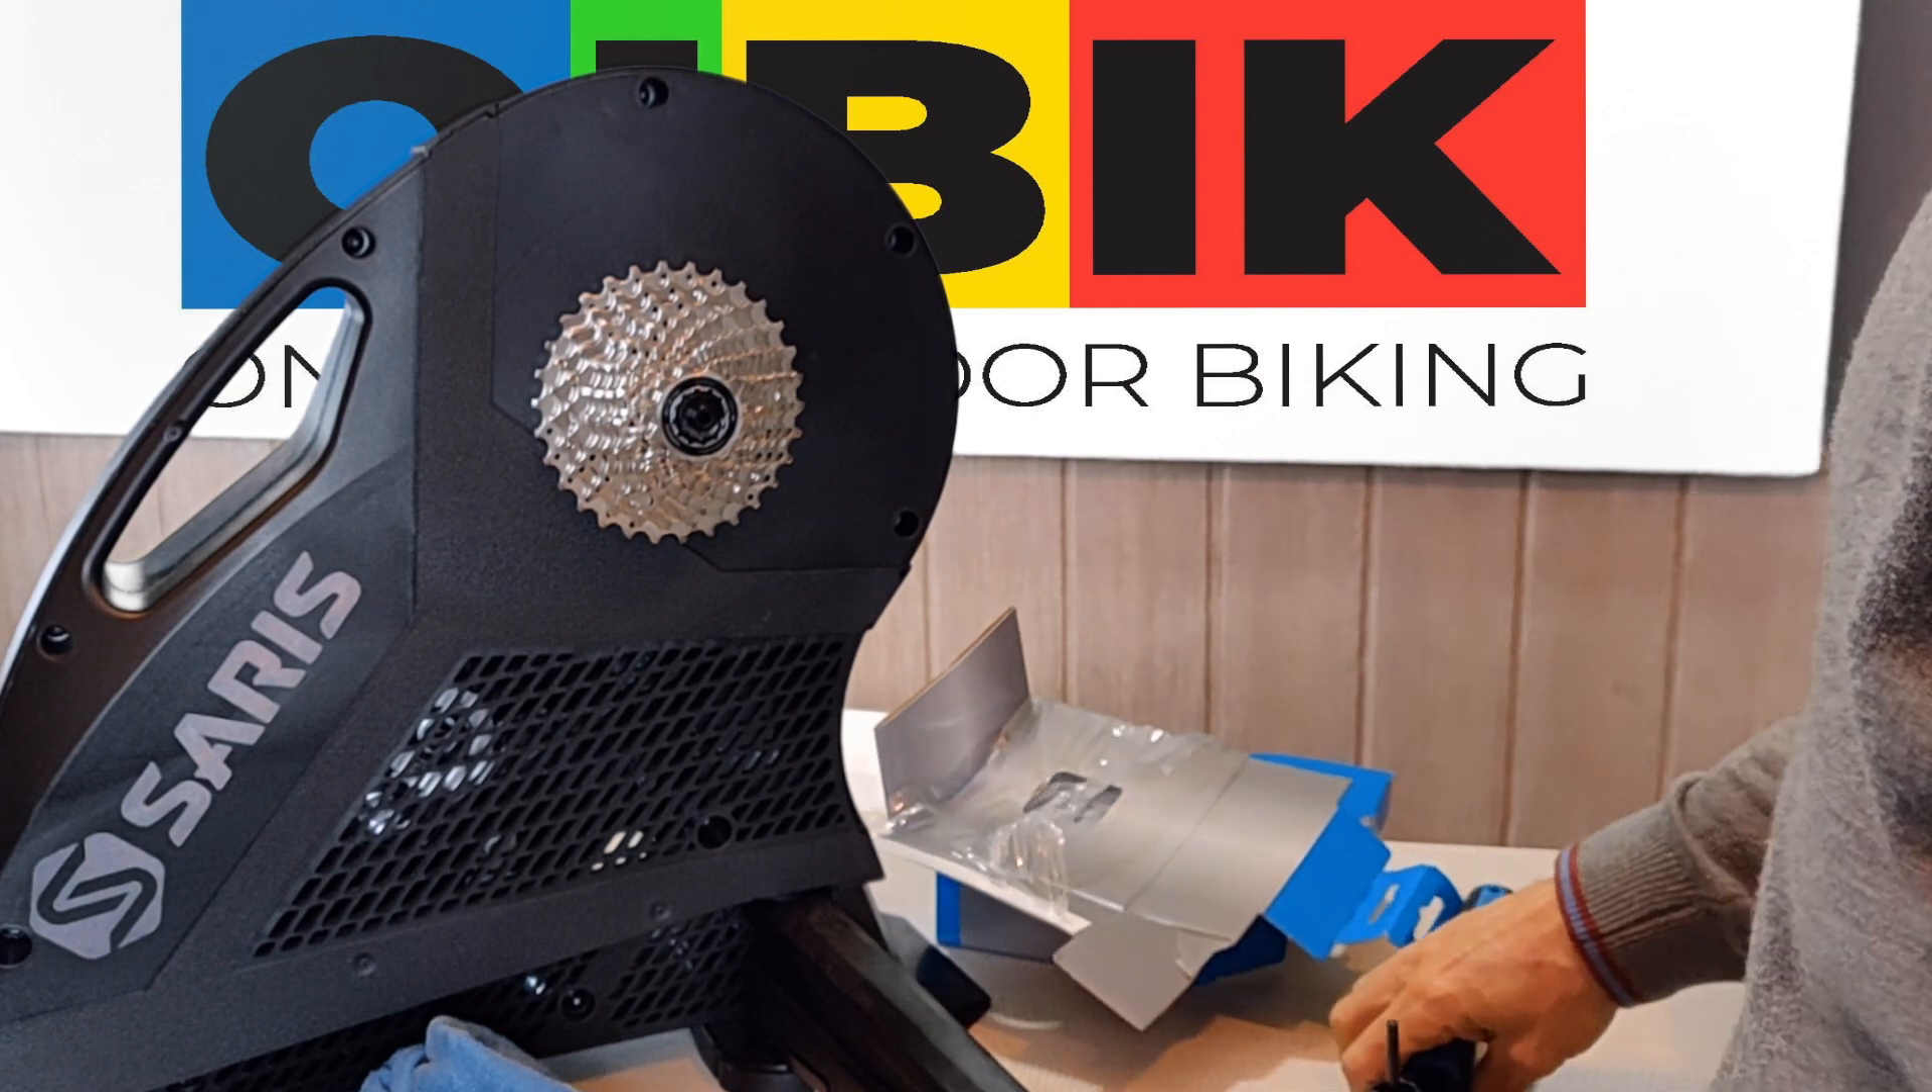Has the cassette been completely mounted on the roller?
Yes.